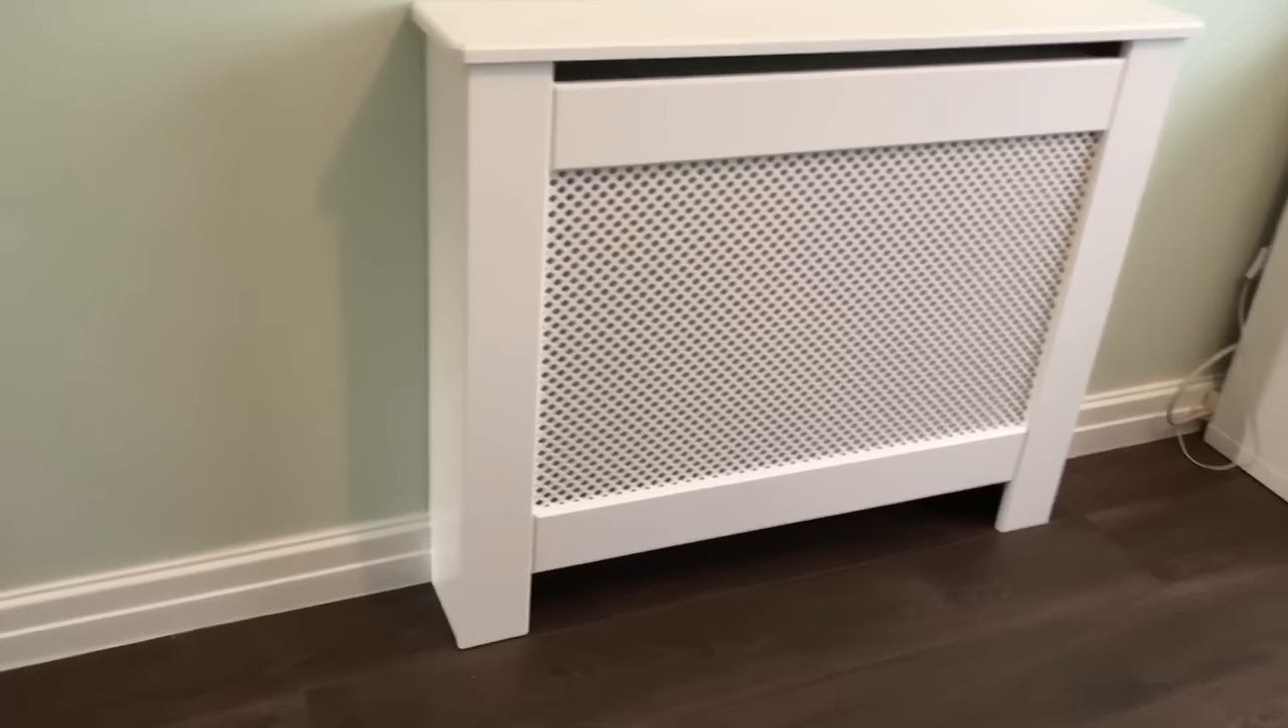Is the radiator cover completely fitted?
Yes.